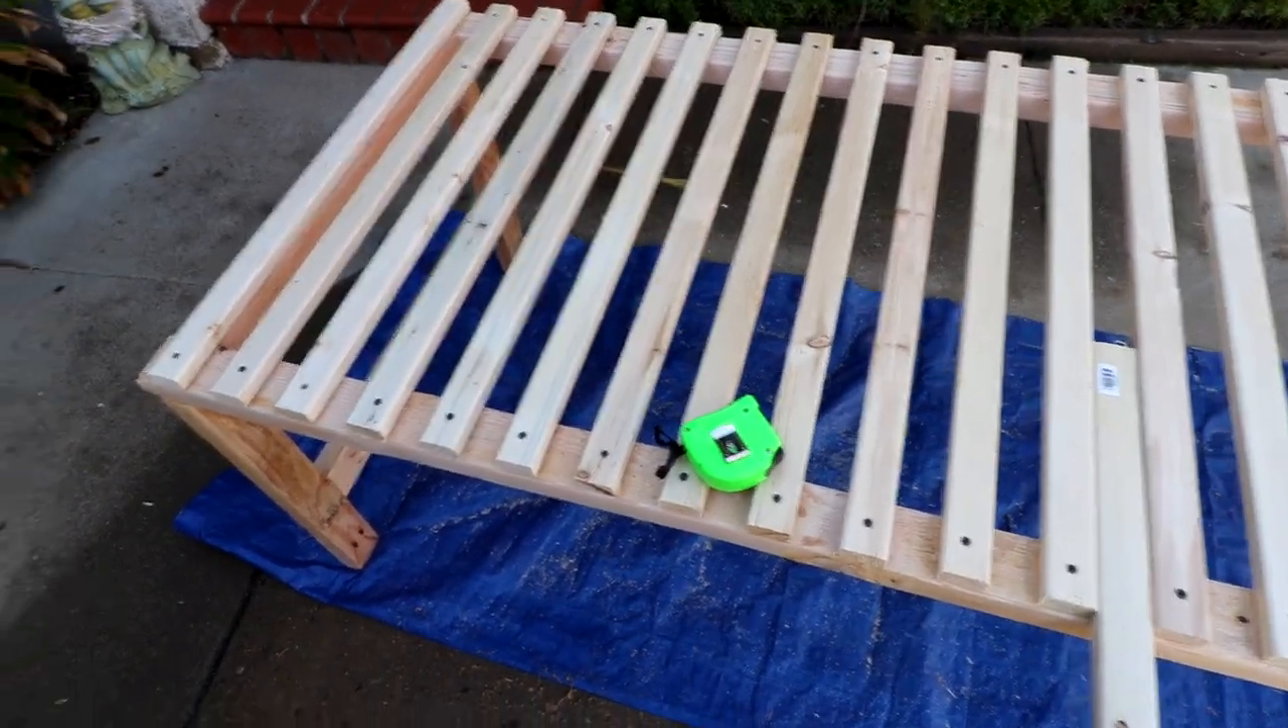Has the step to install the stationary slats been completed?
Yes.